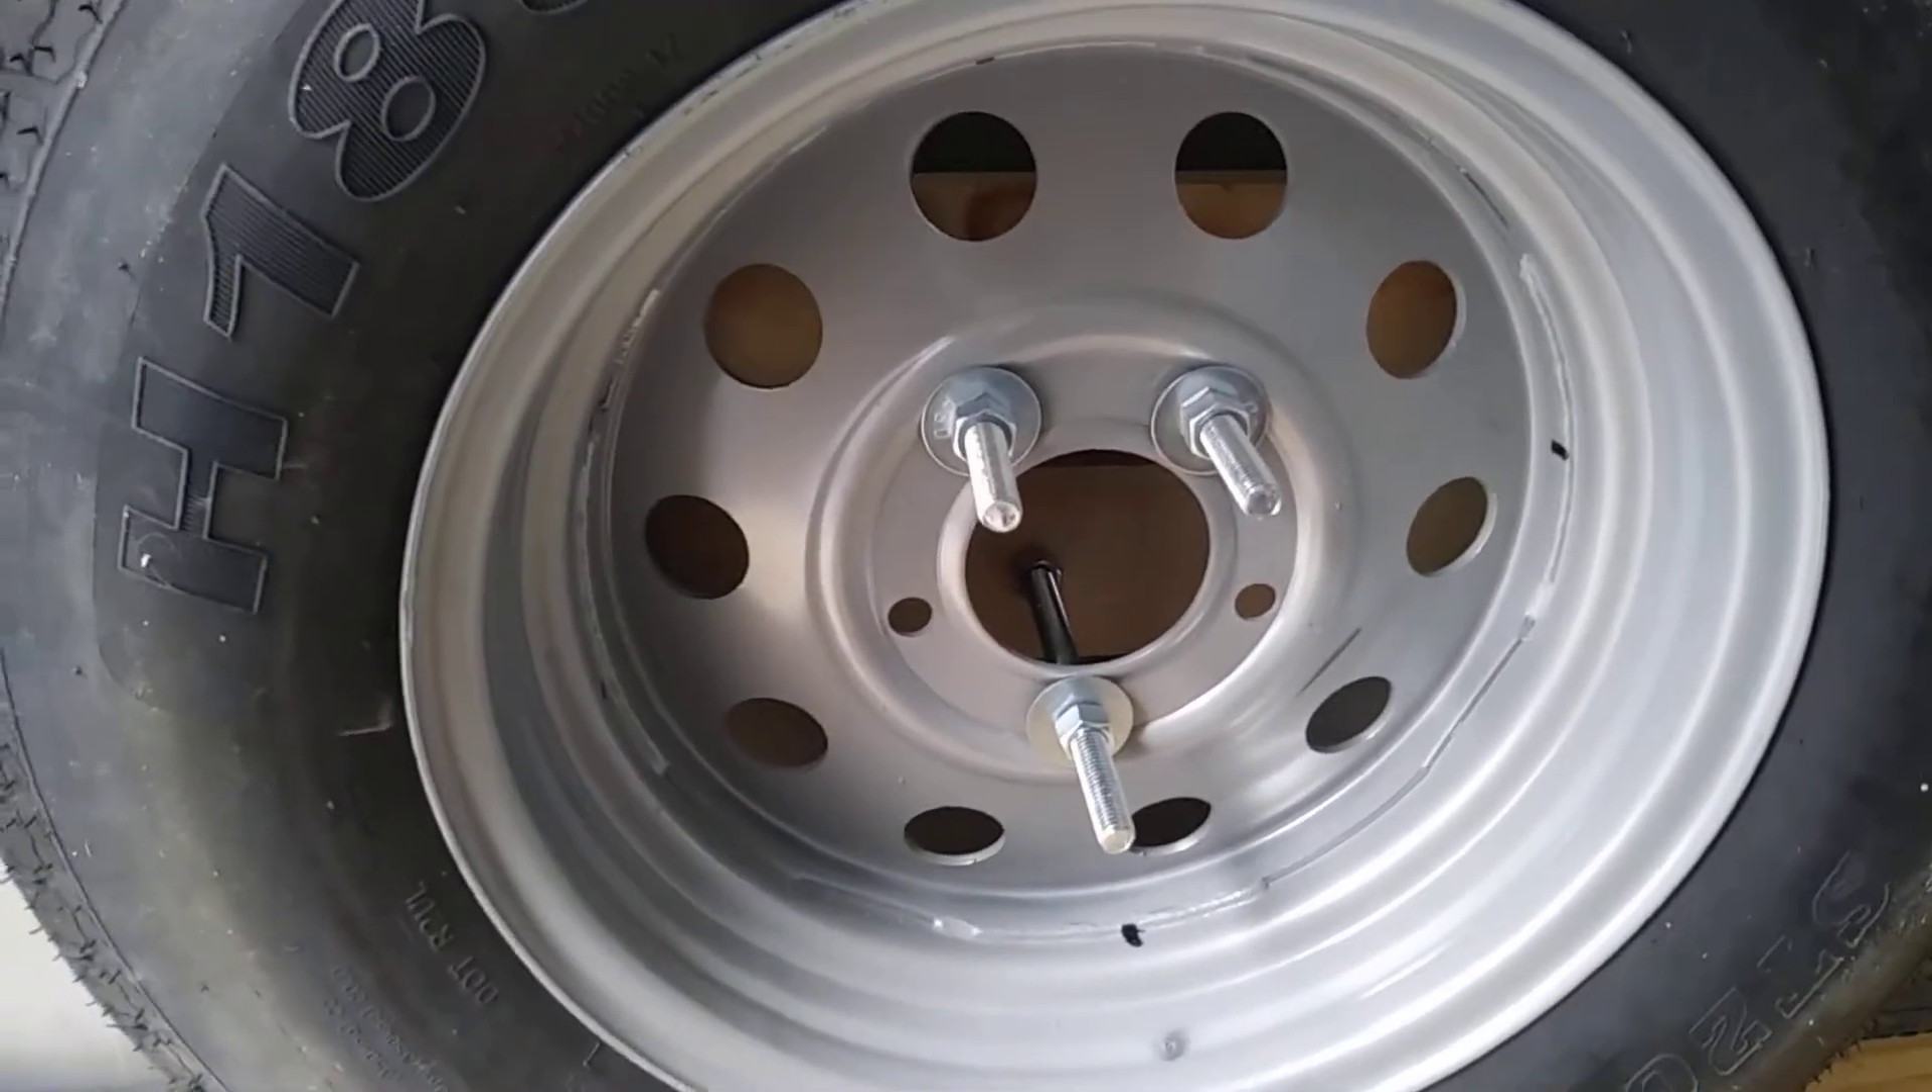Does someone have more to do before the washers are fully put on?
No.